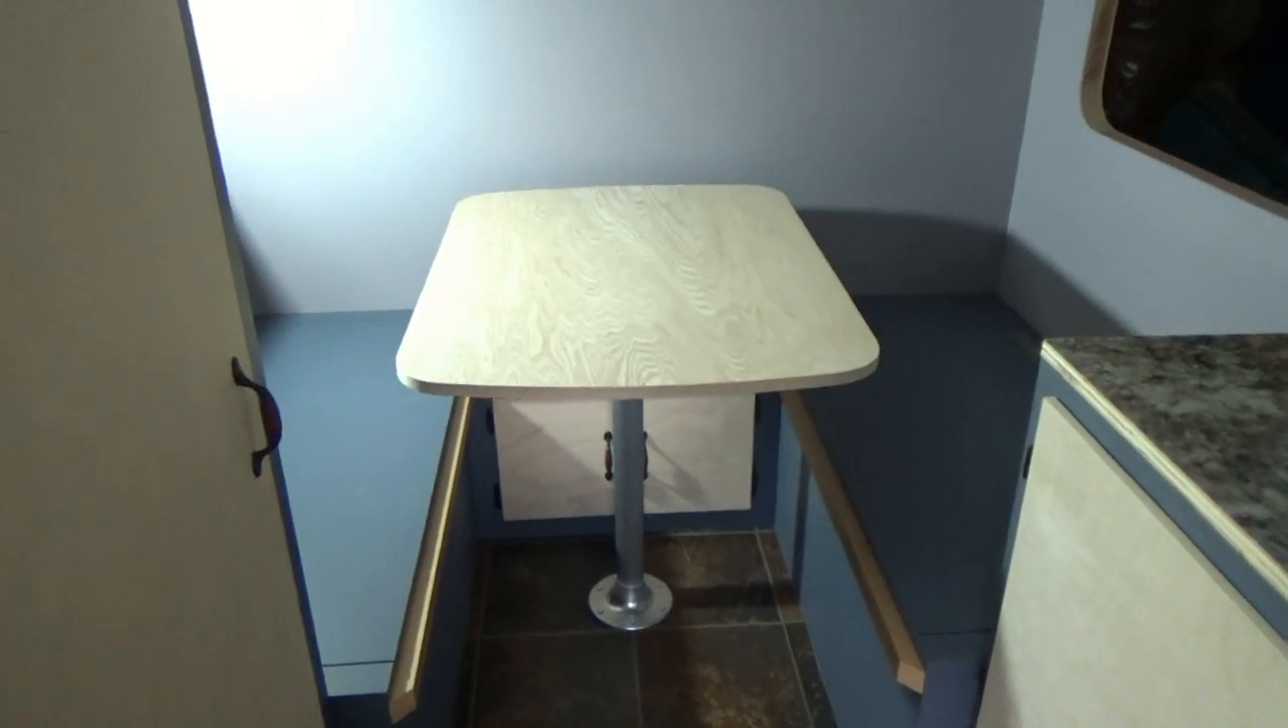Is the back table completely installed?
Yes.